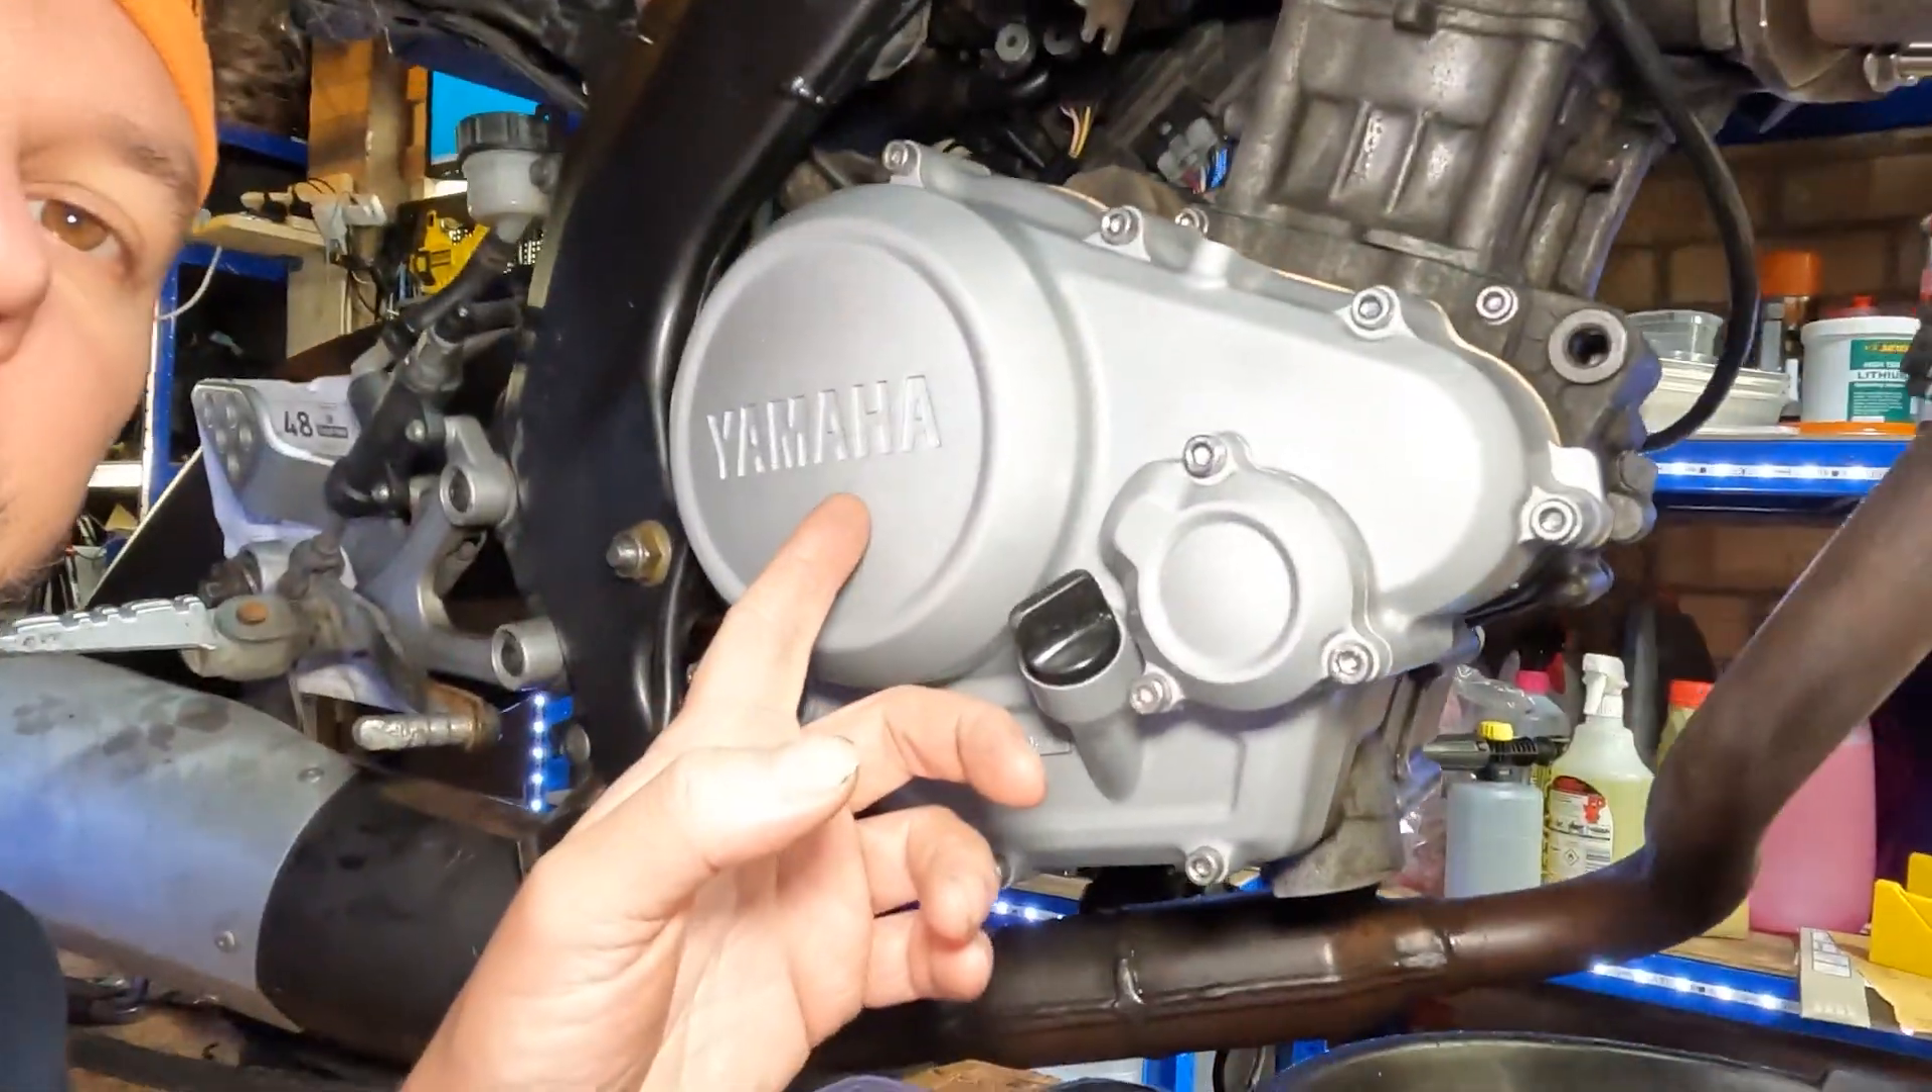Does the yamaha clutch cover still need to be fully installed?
No.